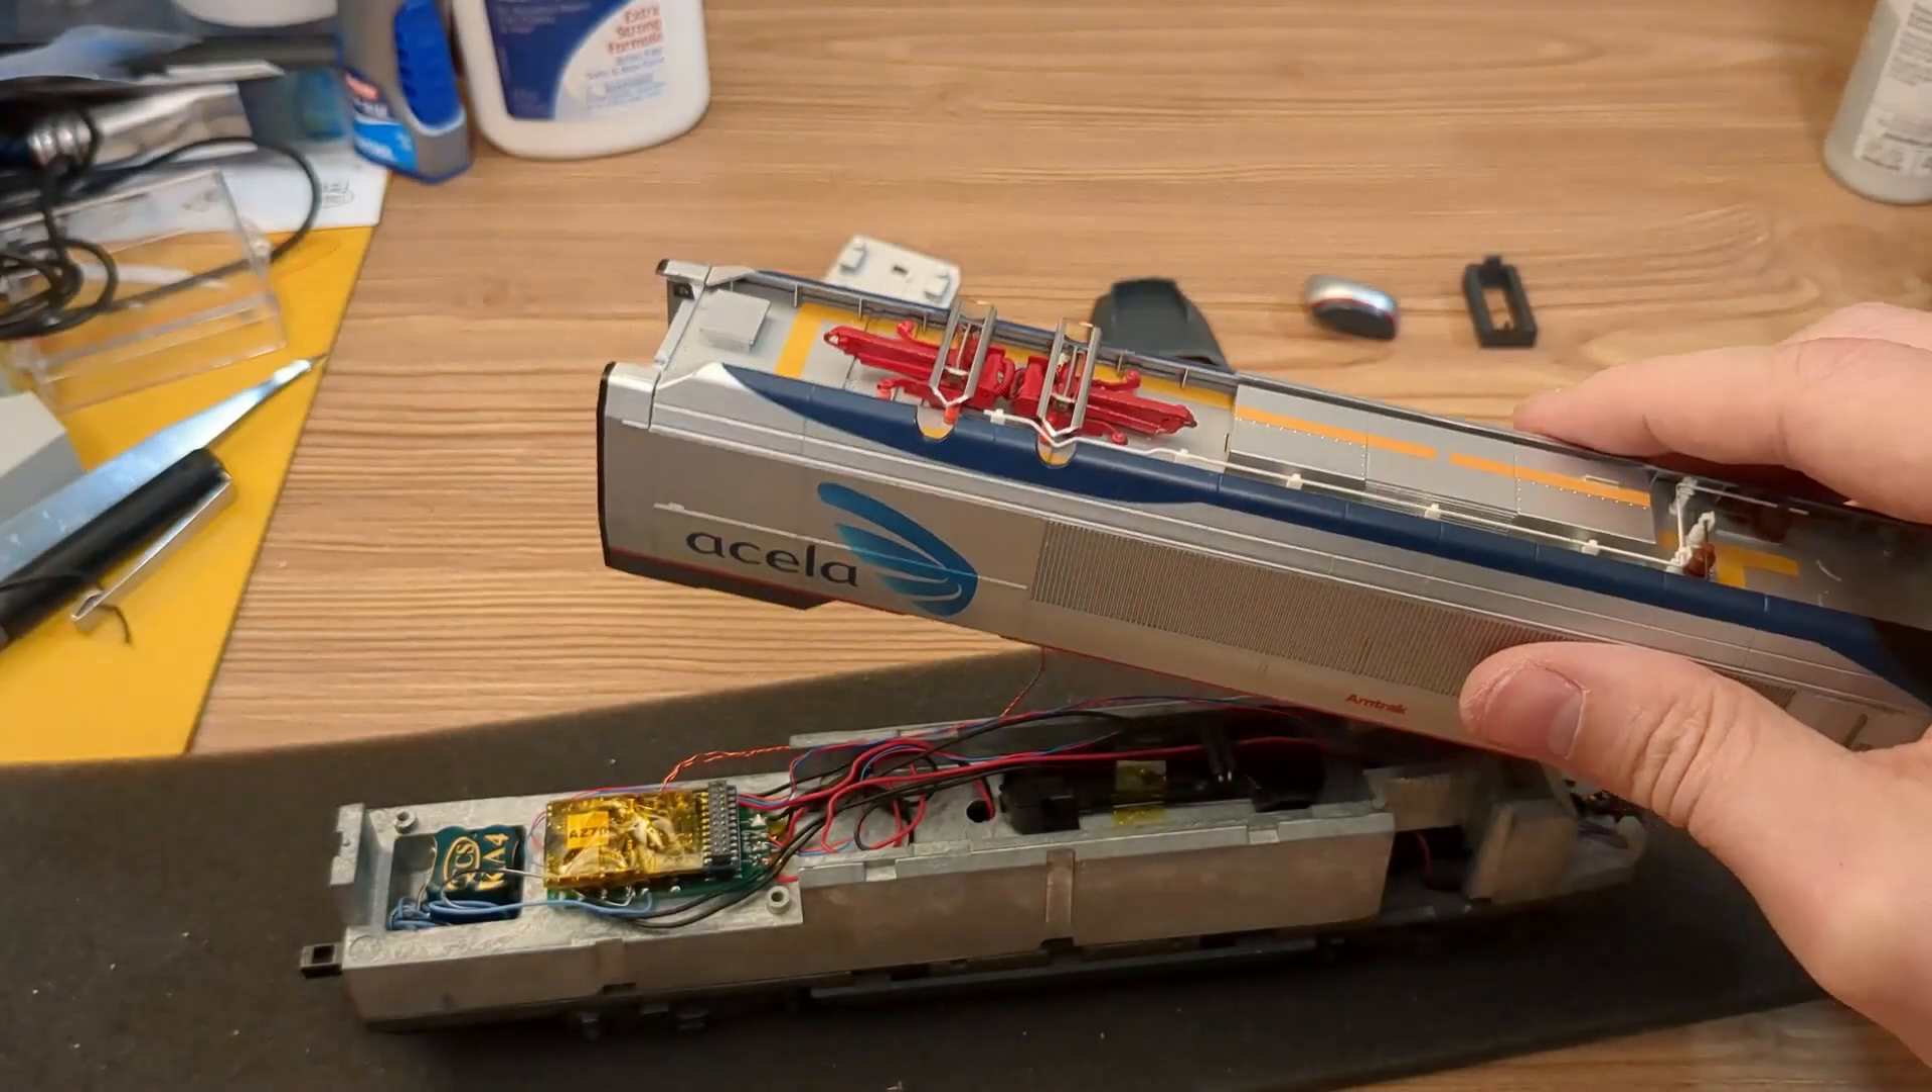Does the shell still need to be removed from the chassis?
No.